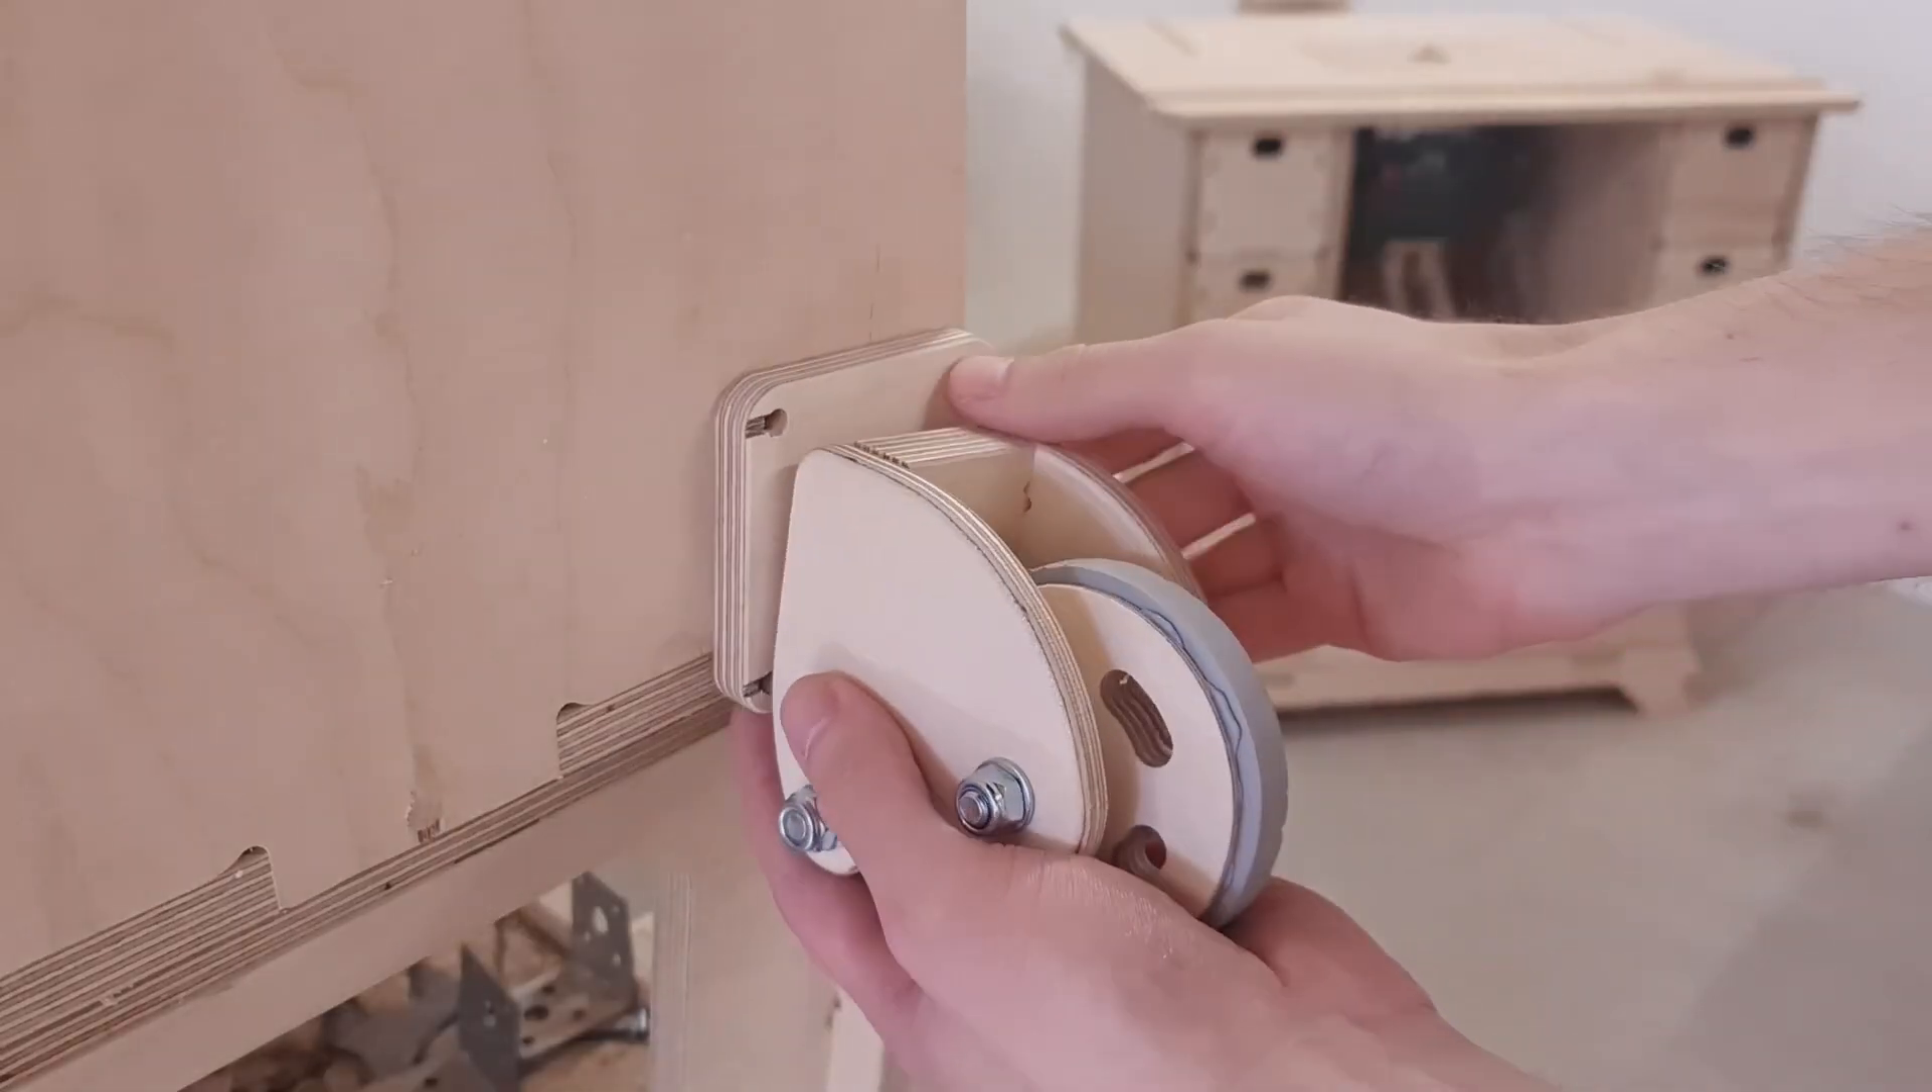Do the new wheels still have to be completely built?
No.